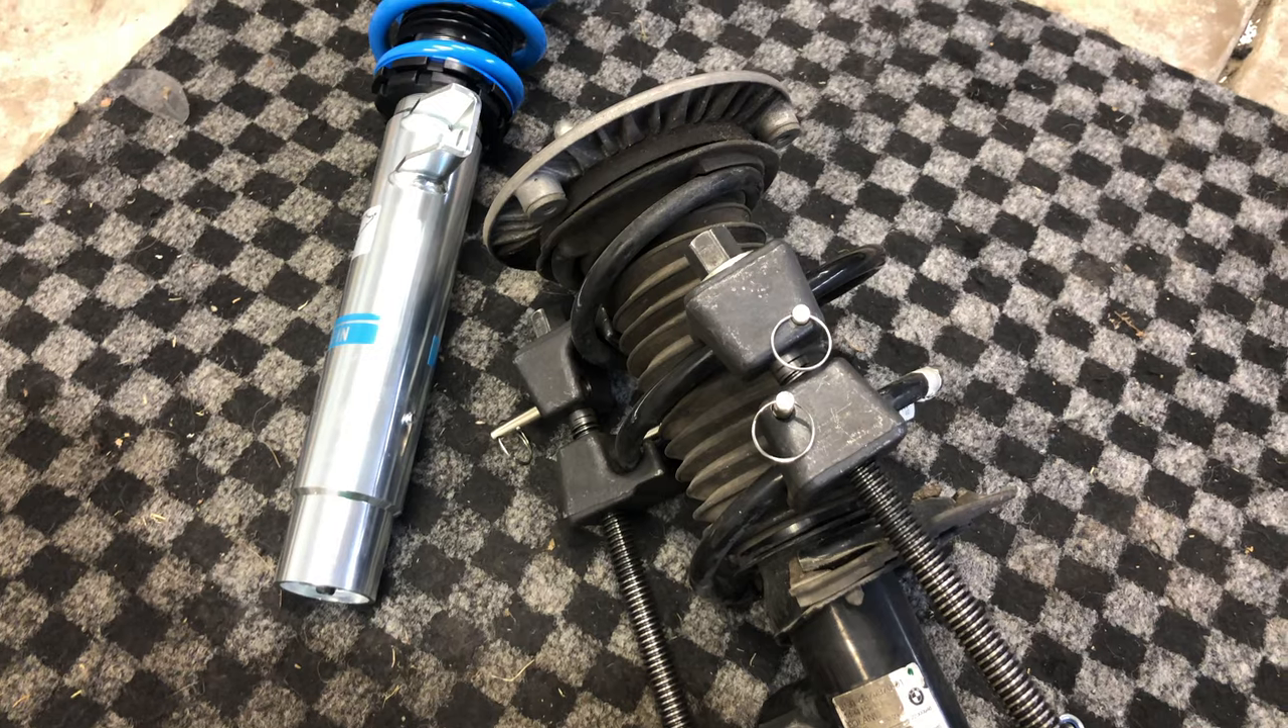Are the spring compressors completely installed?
Yes.